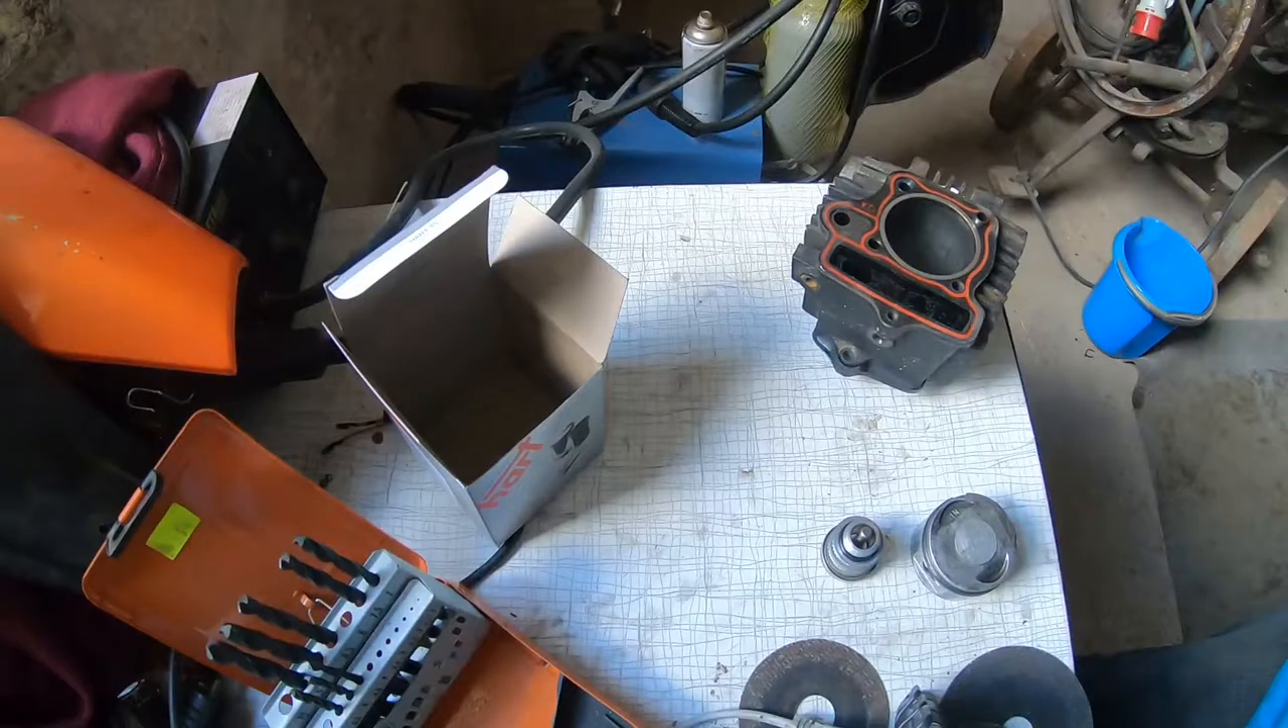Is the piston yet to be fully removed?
No.